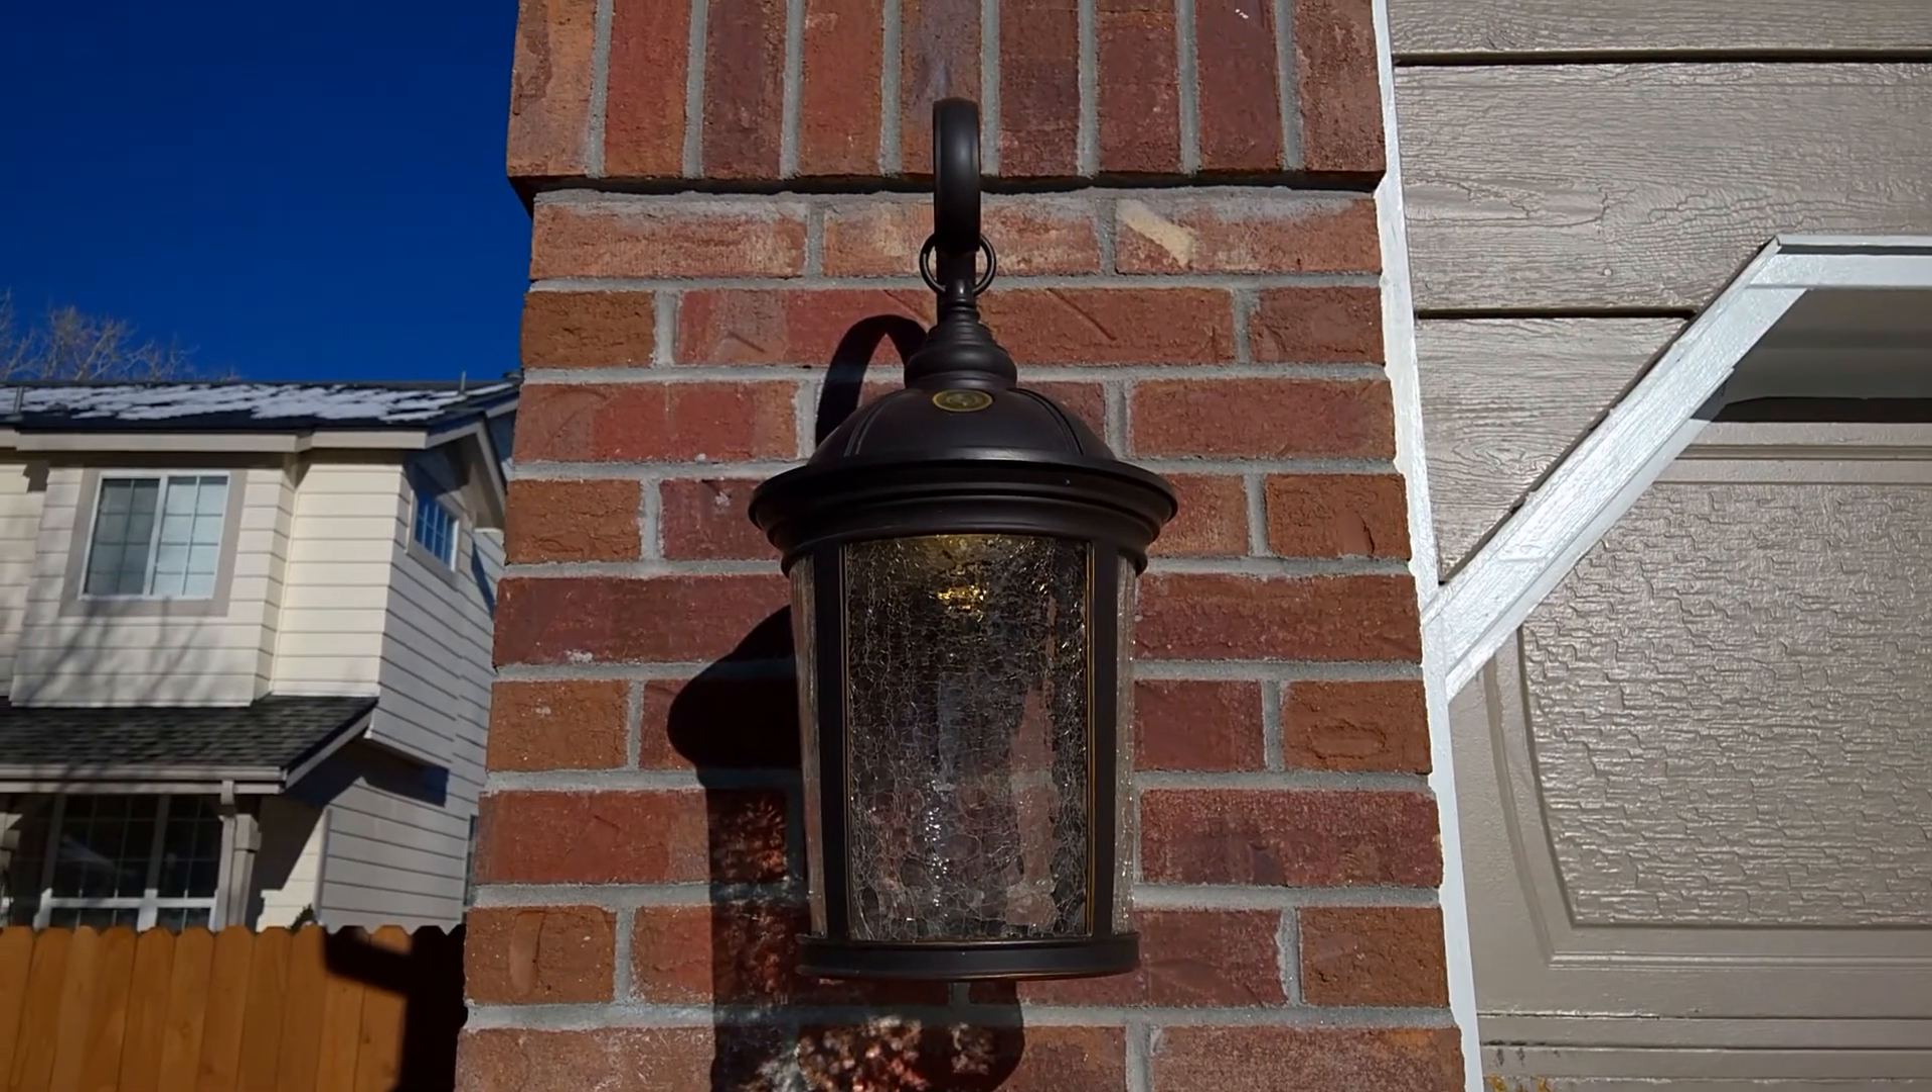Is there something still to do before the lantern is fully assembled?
No.